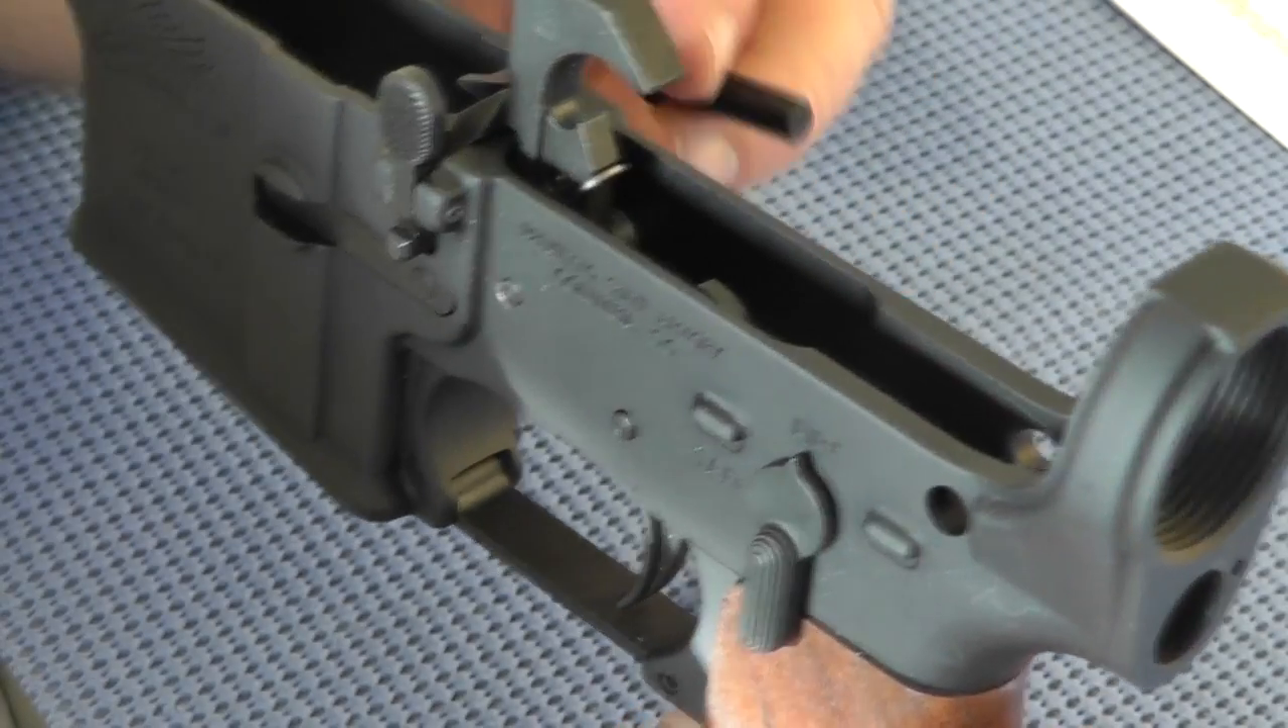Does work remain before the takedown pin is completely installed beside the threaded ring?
Yes.